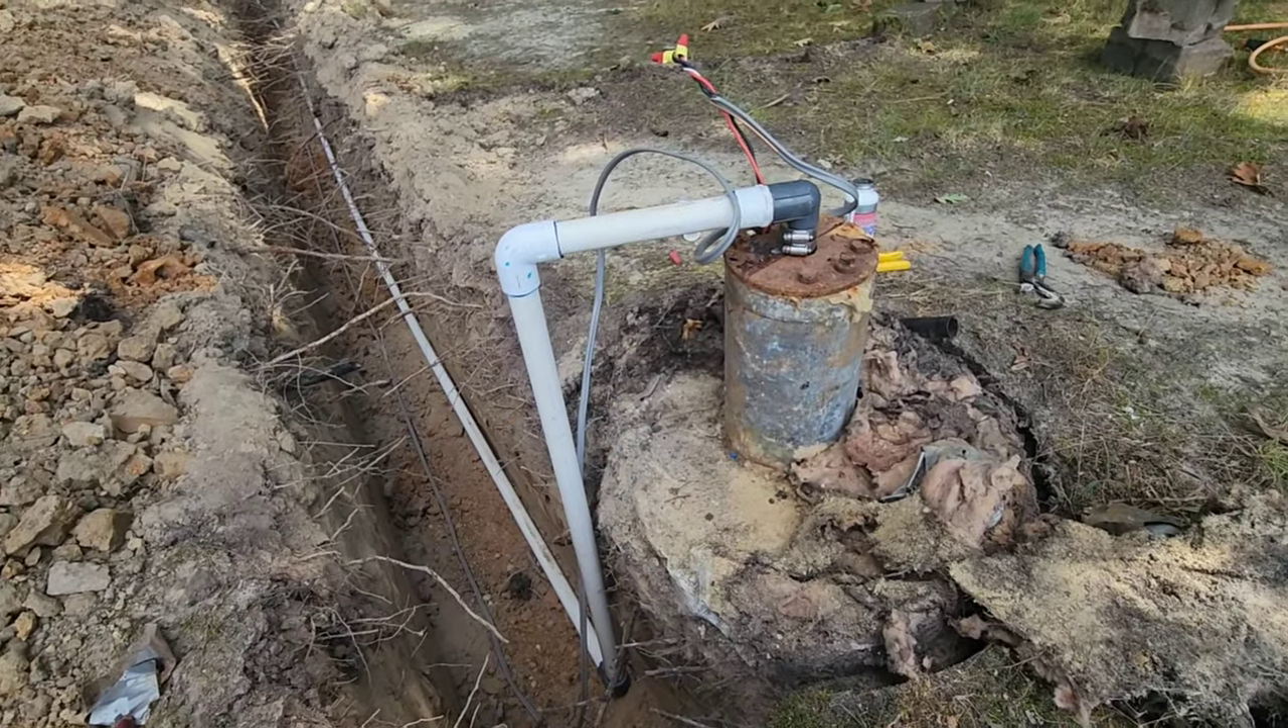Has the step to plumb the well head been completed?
Yes.